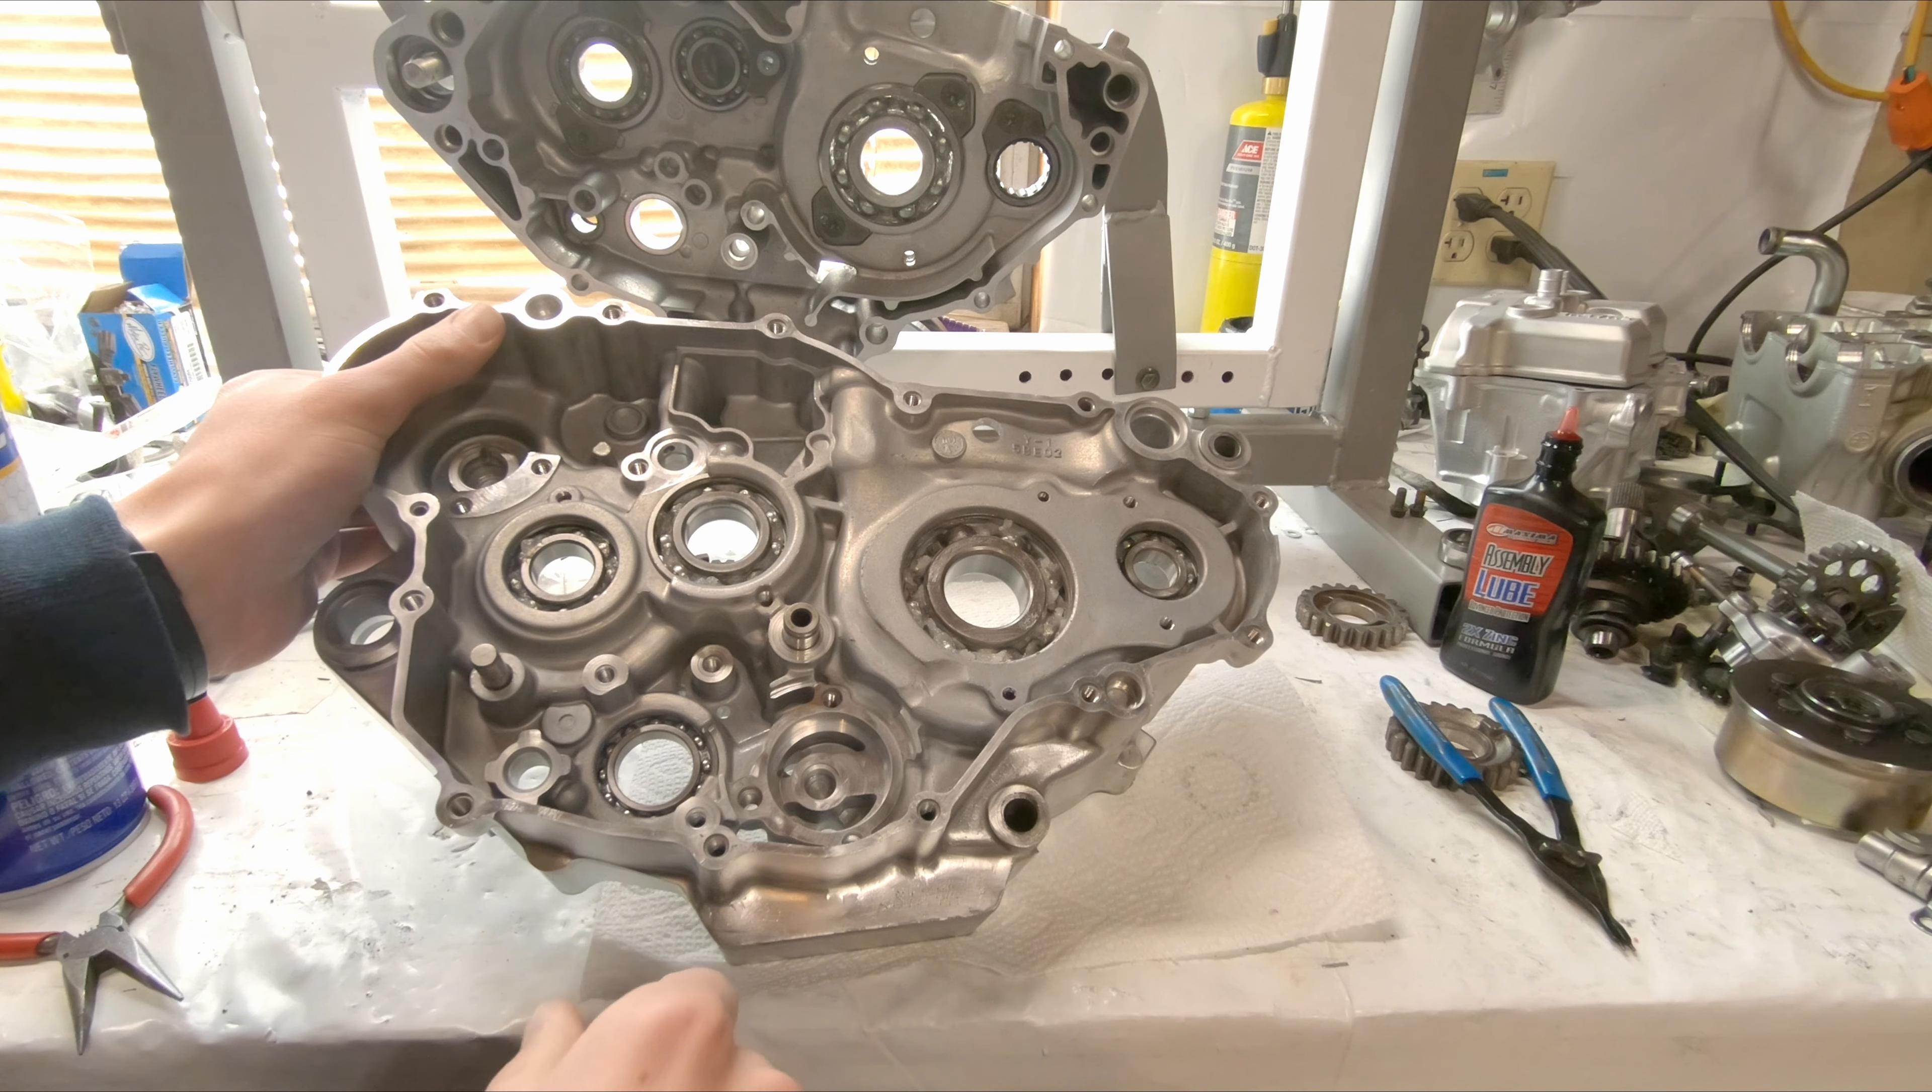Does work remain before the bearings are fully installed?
No.